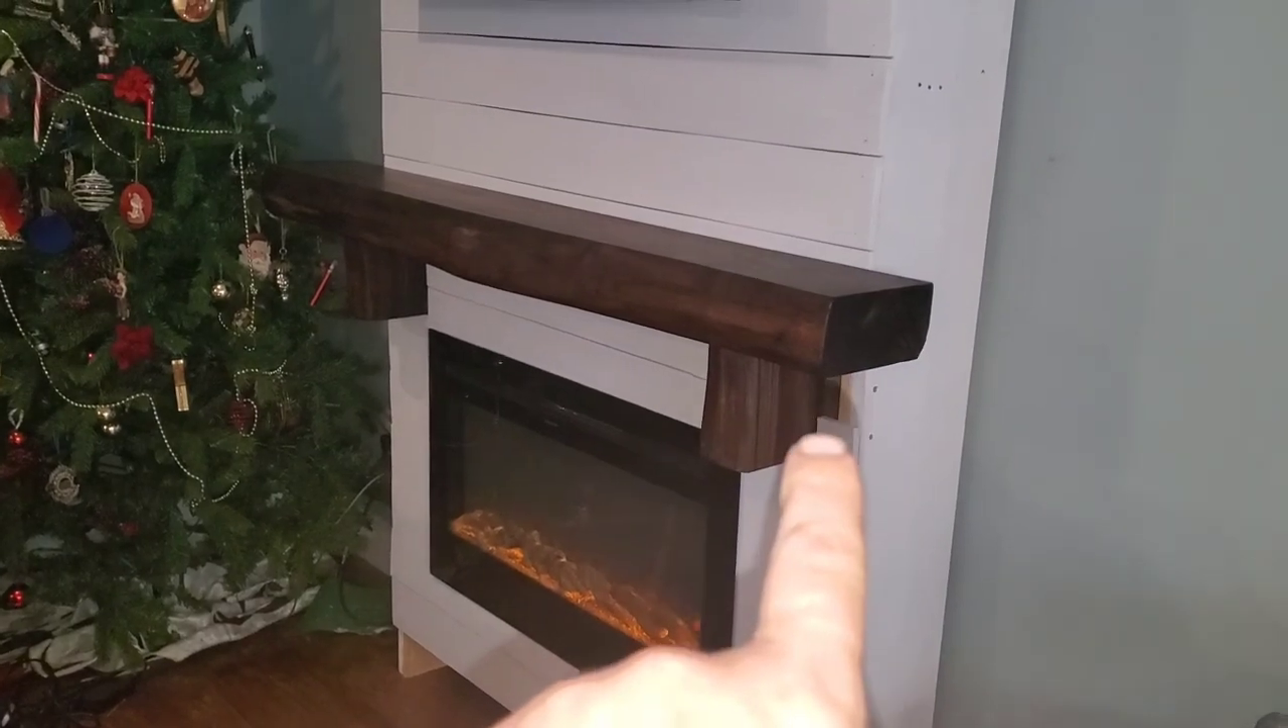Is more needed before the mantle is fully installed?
No.